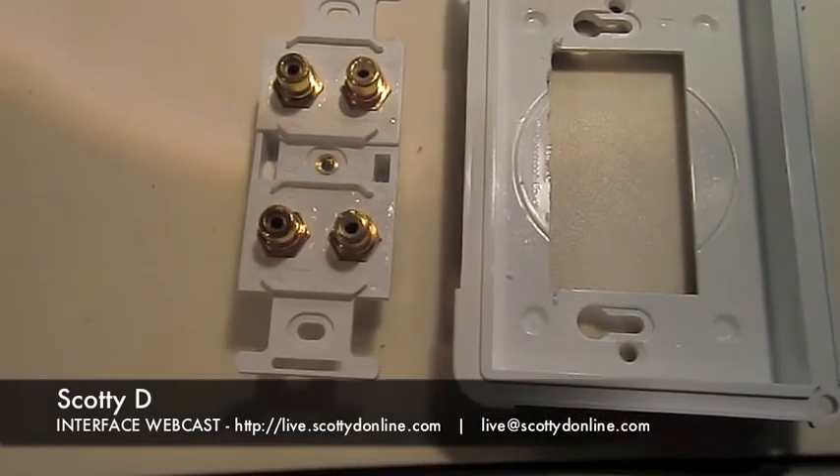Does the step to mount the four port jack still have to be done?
Yes.